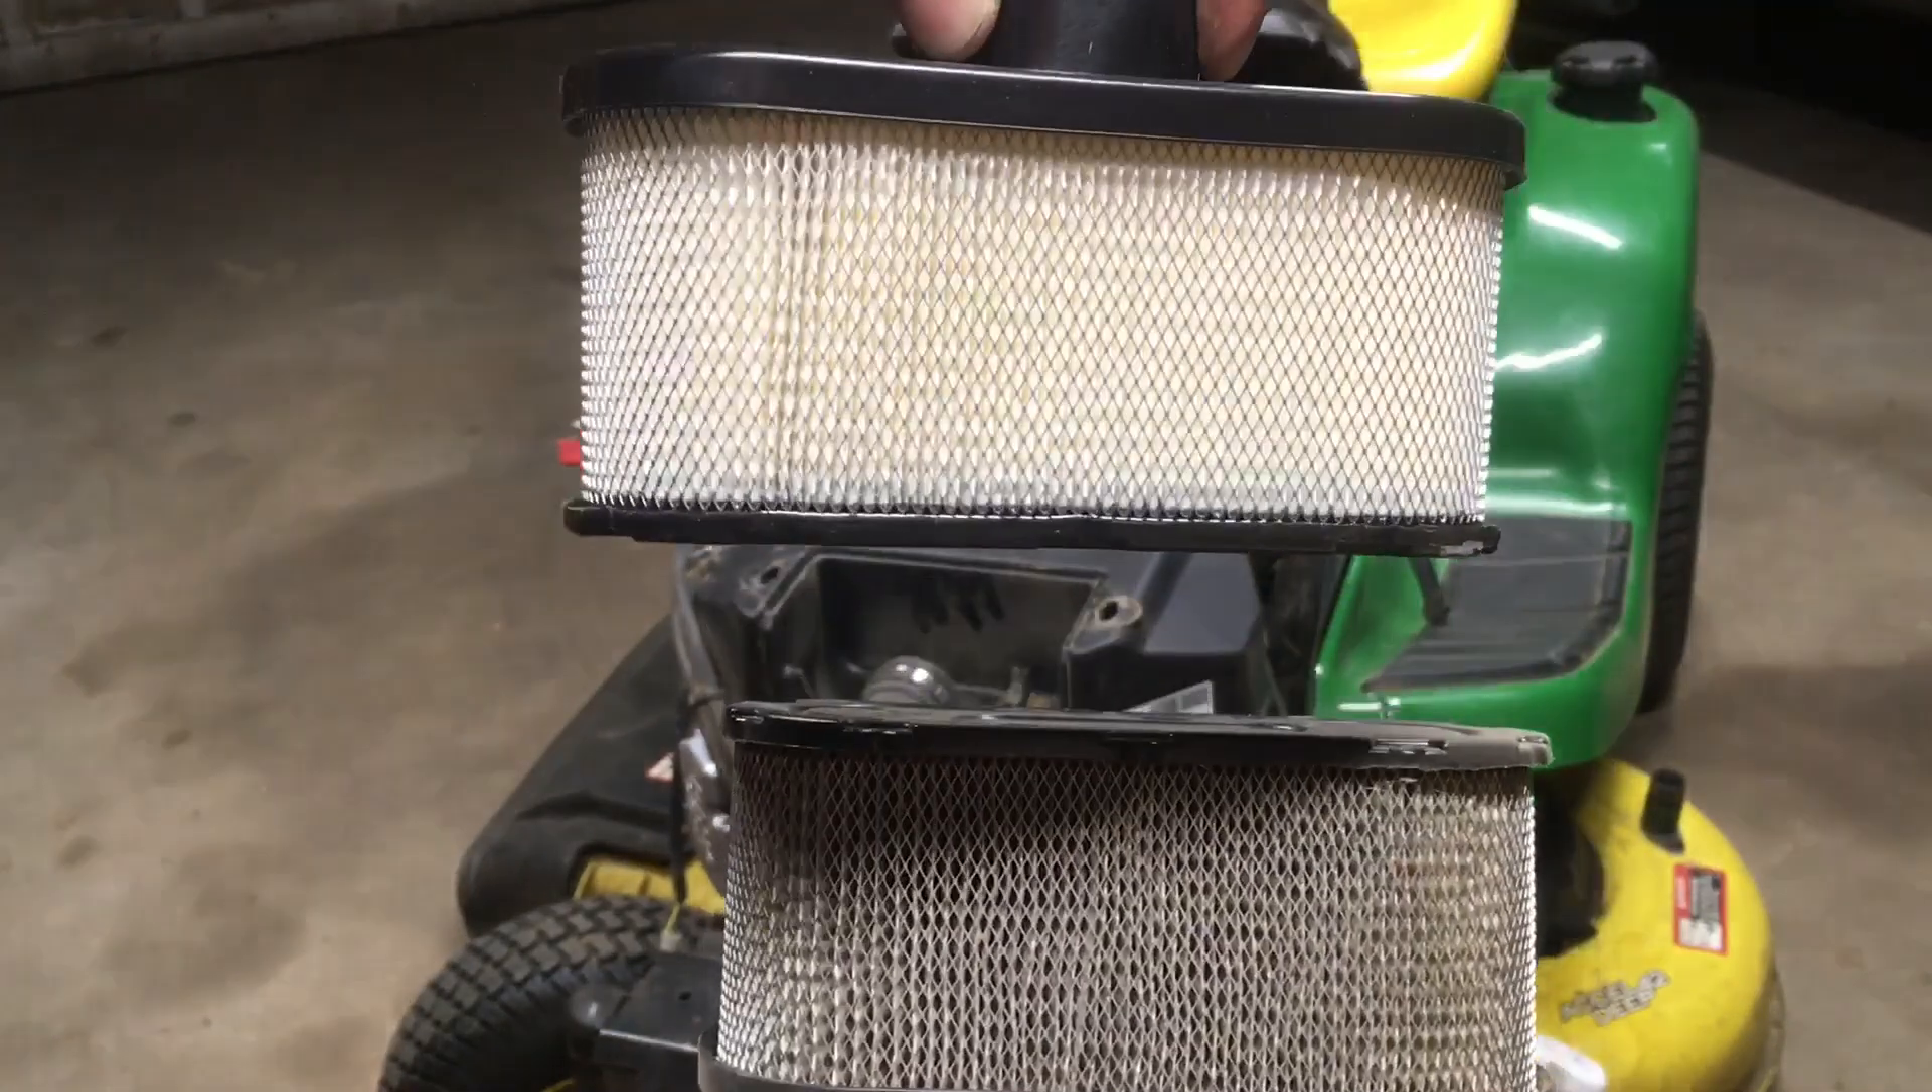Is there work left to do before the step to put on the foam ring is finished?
Yes.